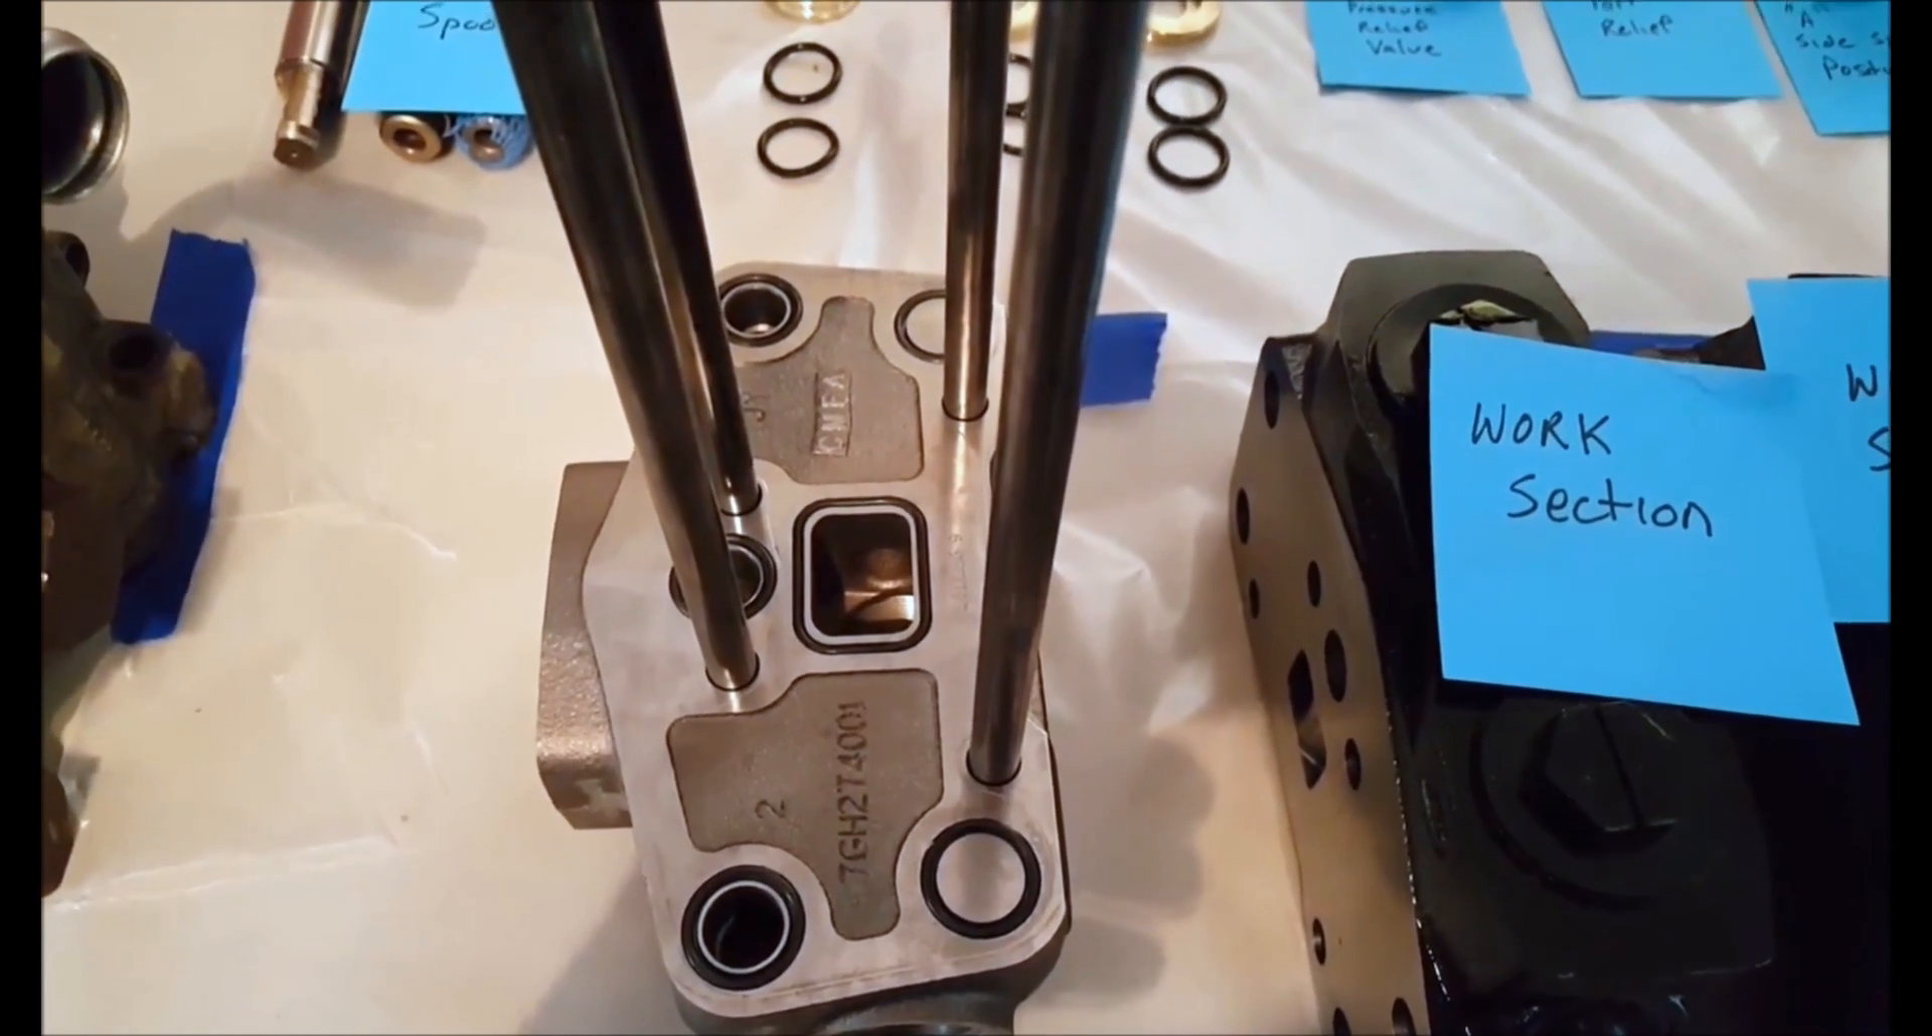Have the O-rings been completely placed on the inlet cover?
Yes.